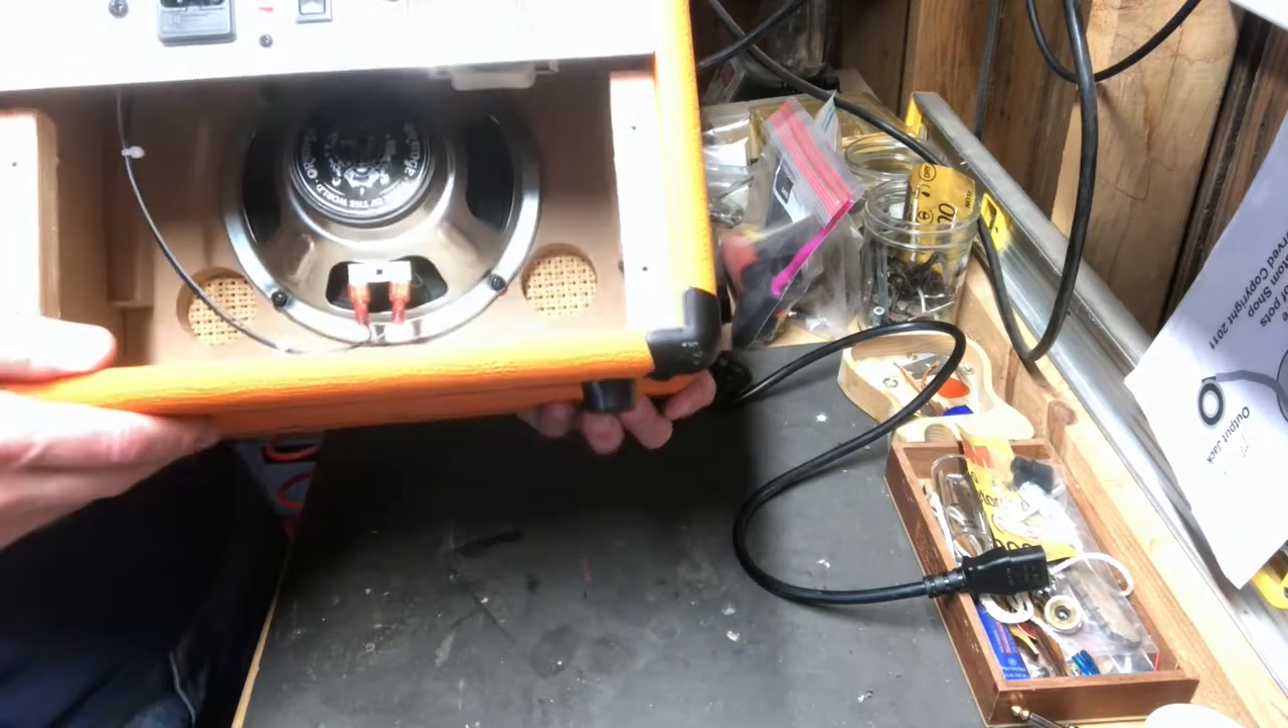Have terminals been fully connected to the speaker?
Yes.